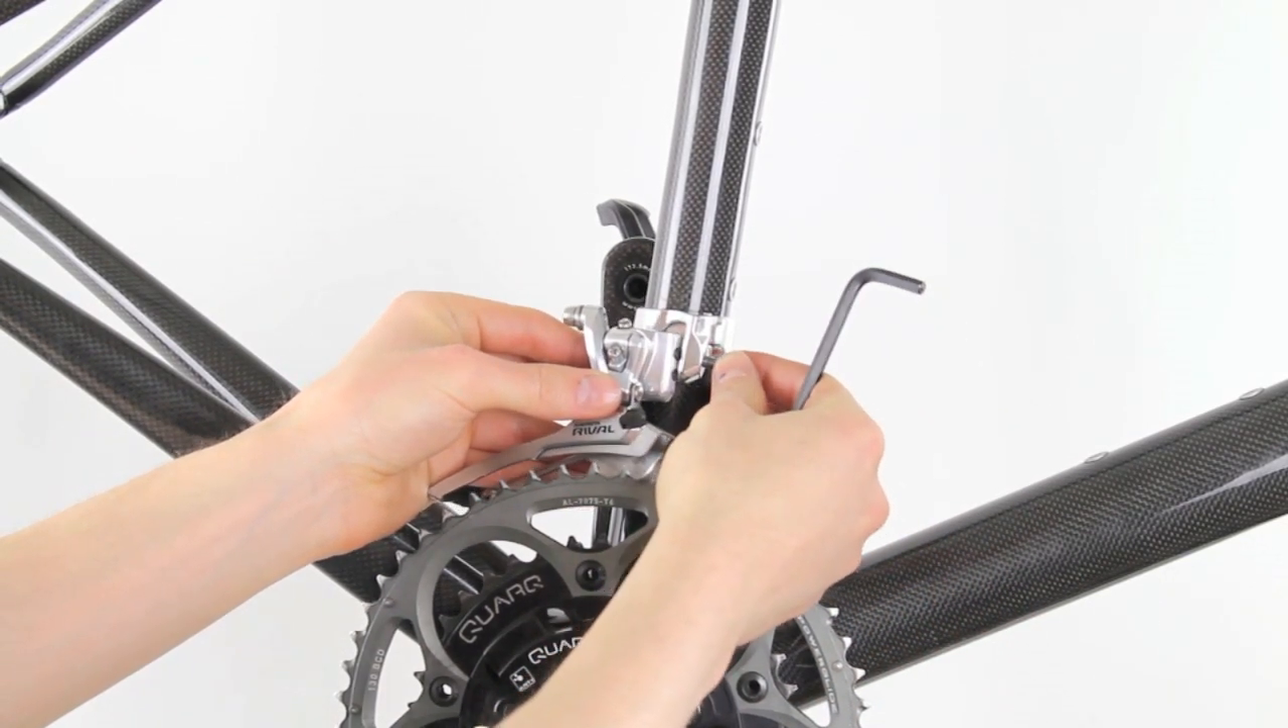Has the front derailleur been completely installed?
No.